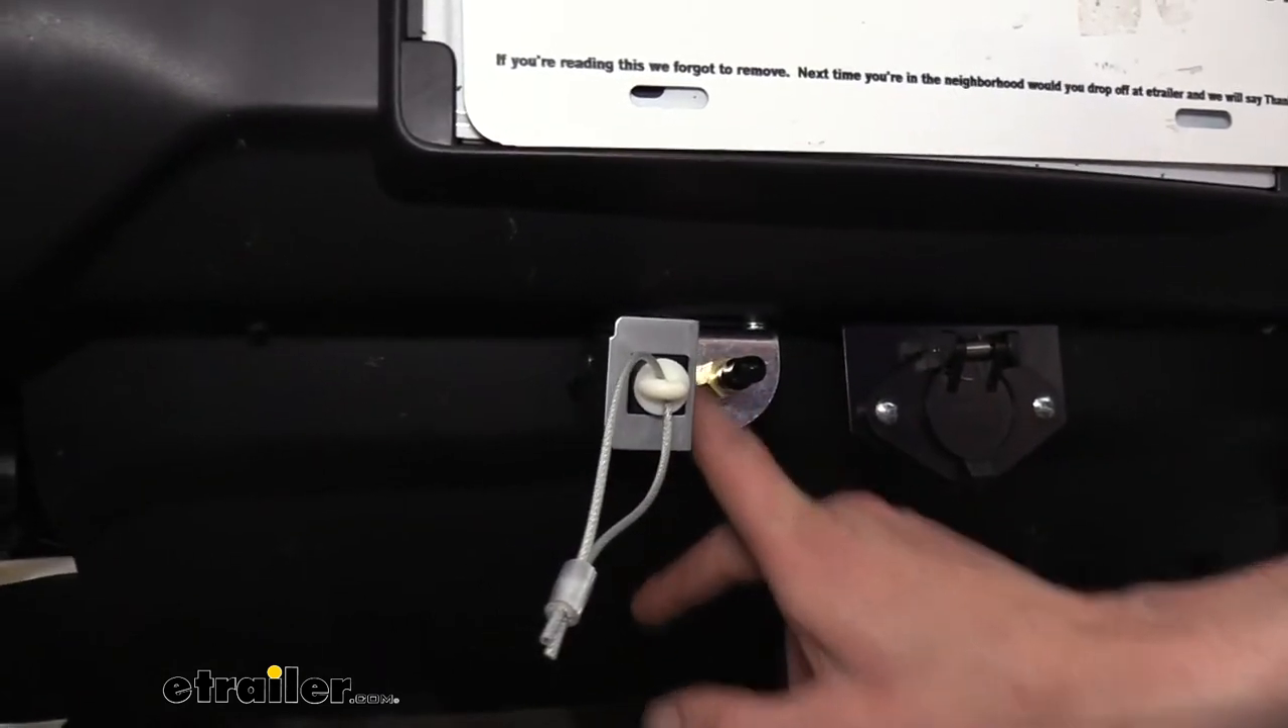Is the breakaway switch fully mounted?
Yes.